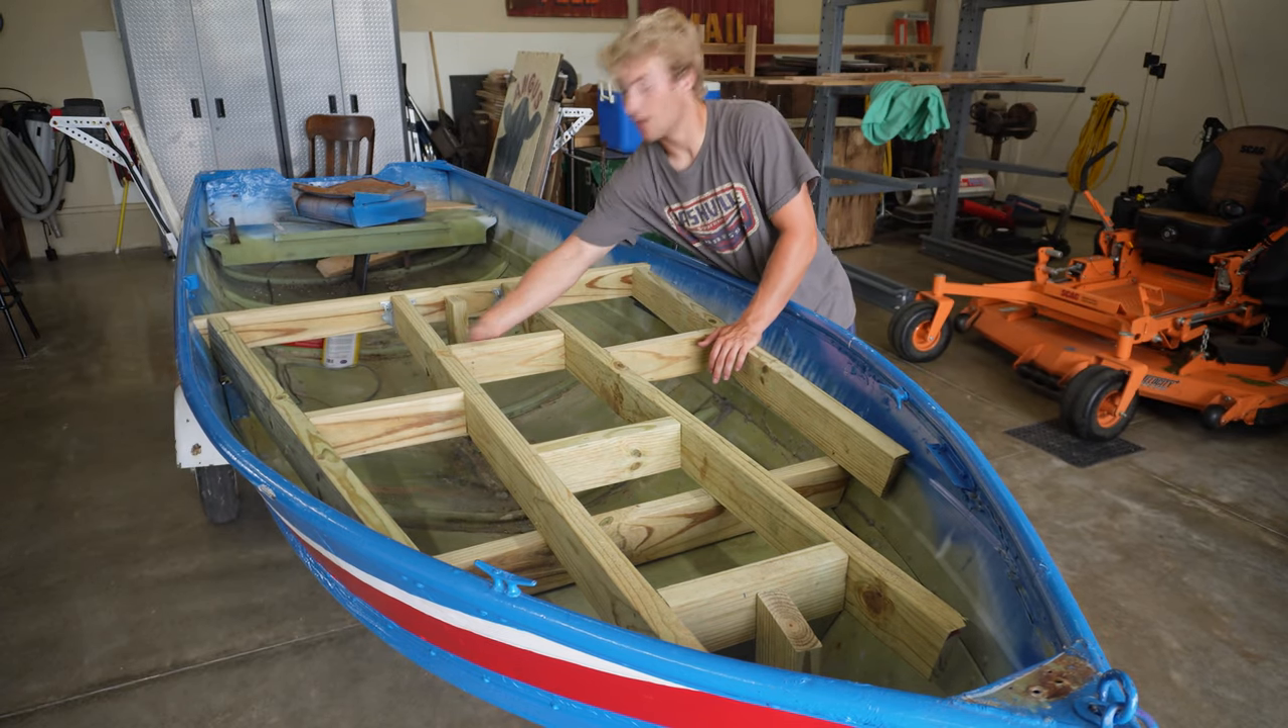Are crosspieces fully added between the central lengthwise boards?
Yes.